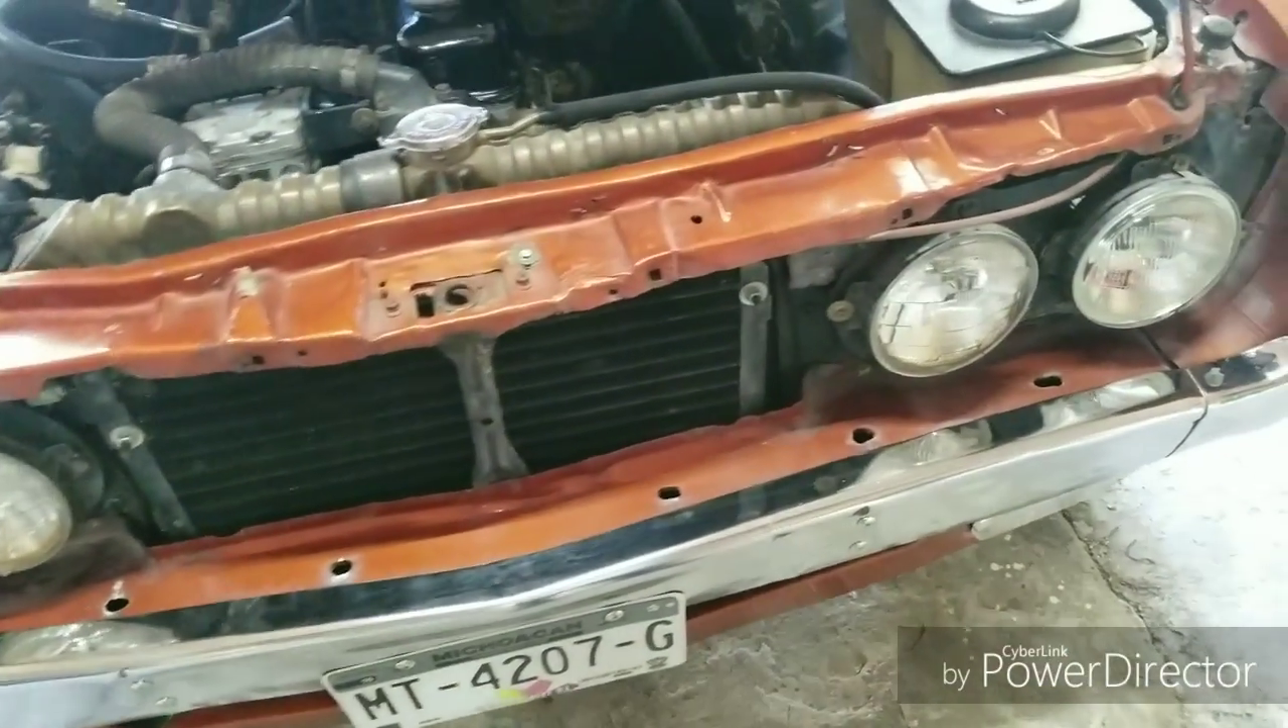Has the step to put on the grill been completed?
No.